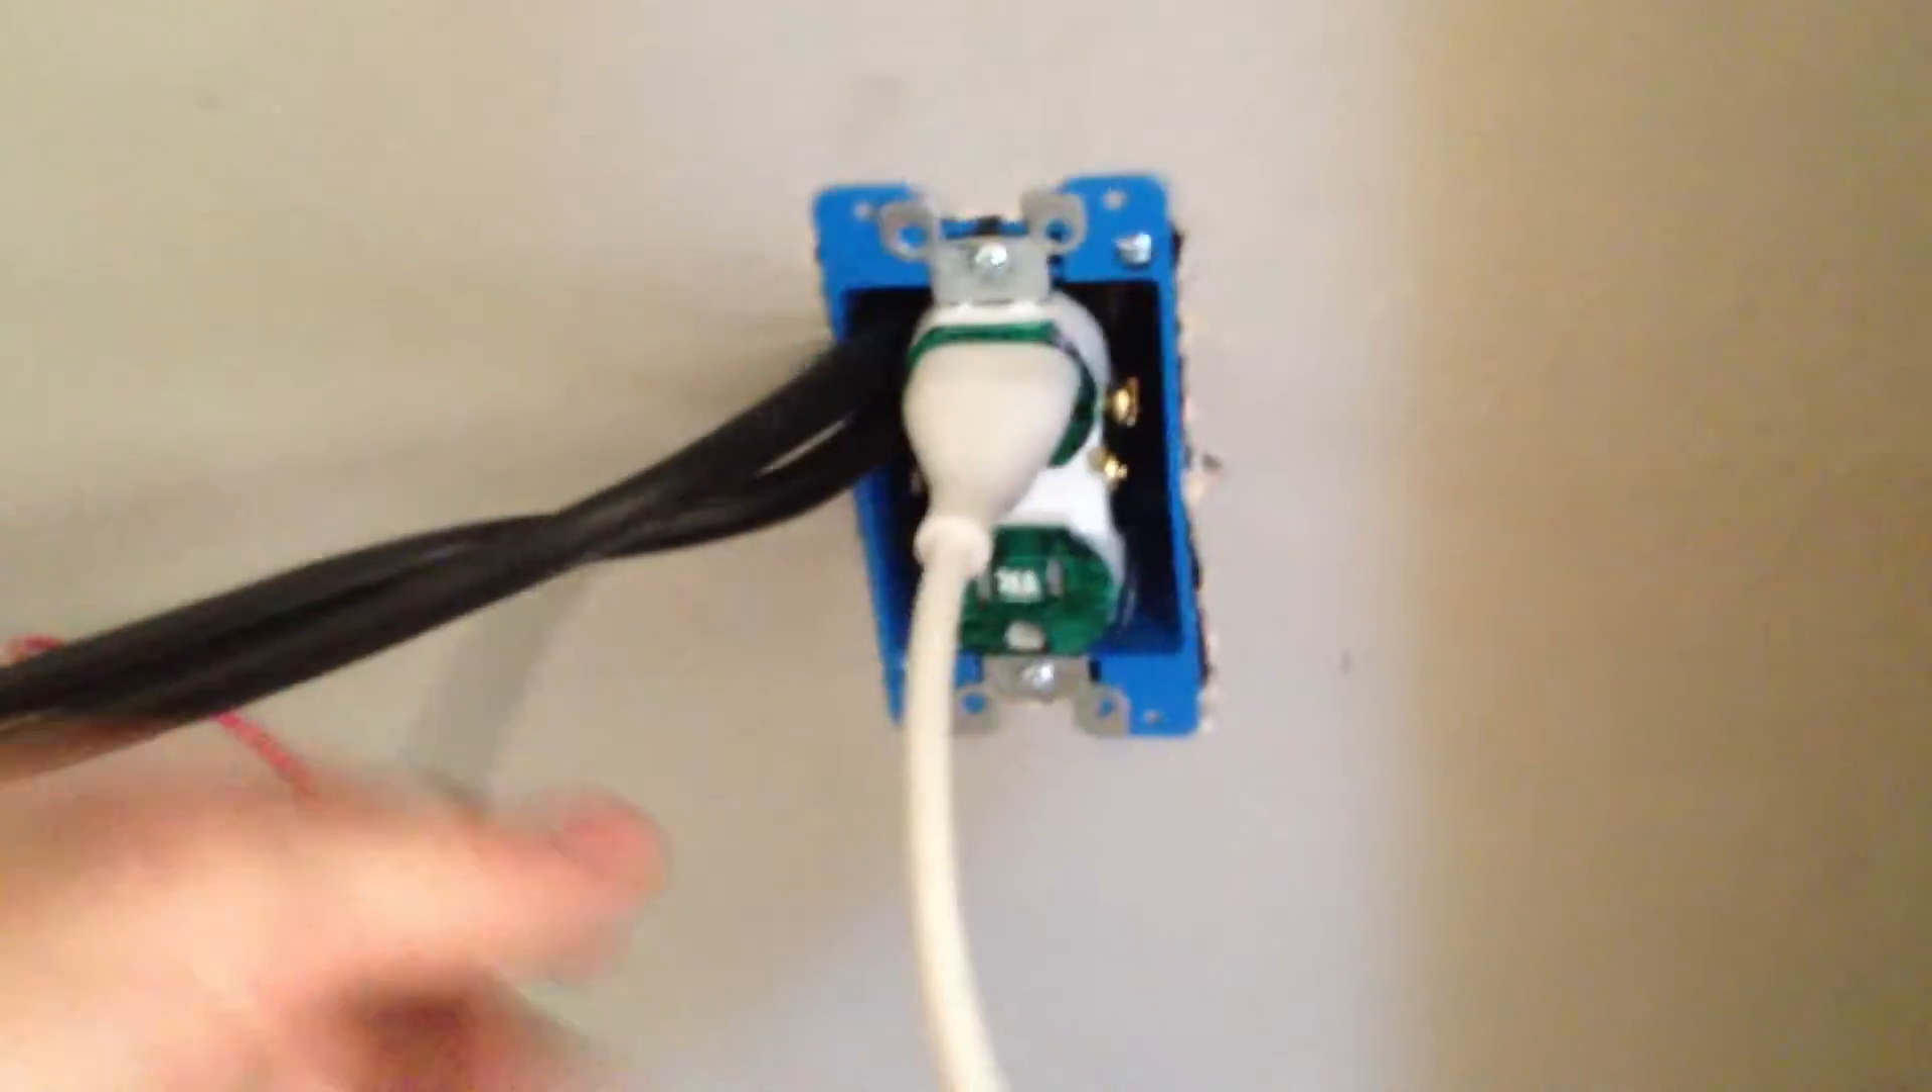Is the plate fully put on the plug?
No.